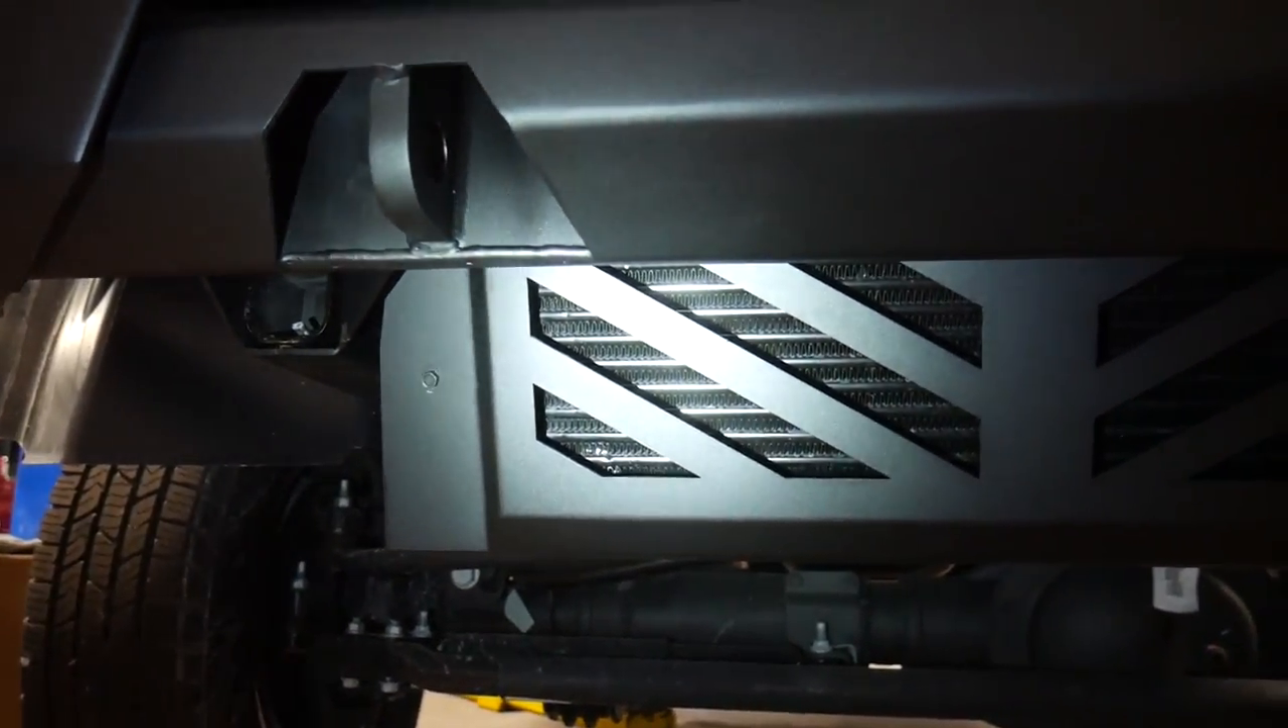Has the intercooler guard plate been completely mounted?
Yes.